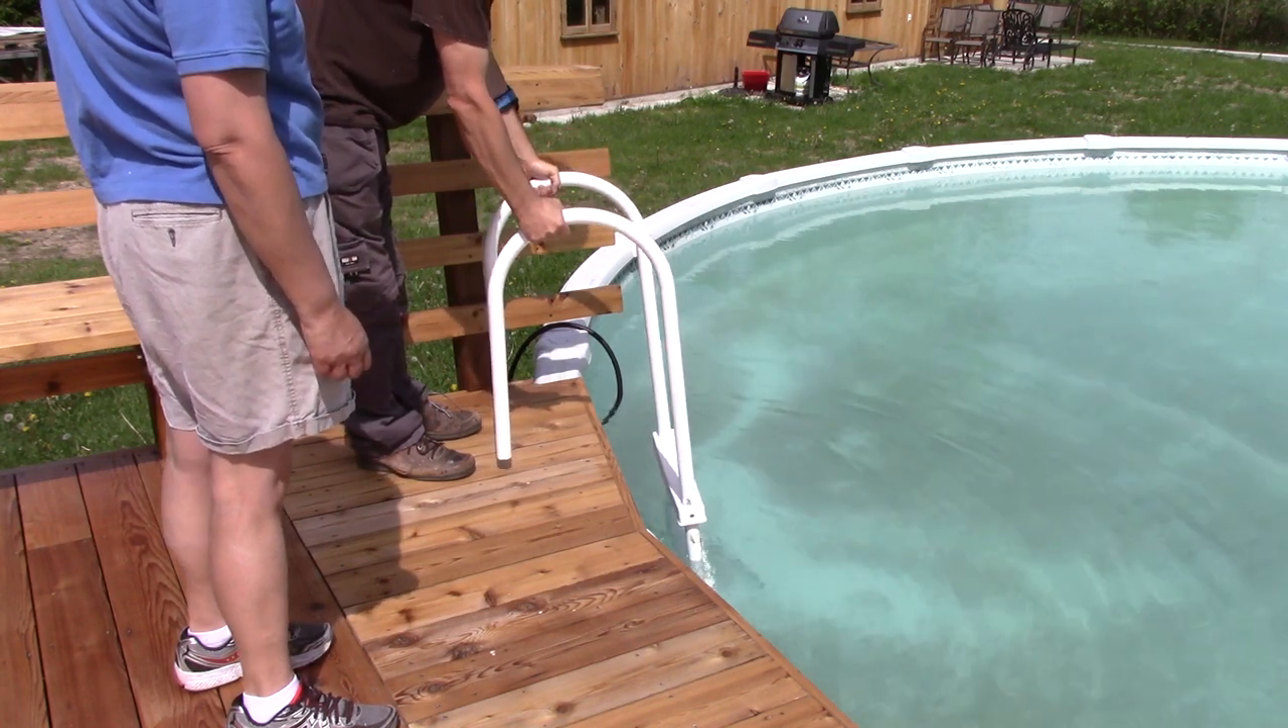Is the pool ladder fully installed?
No.